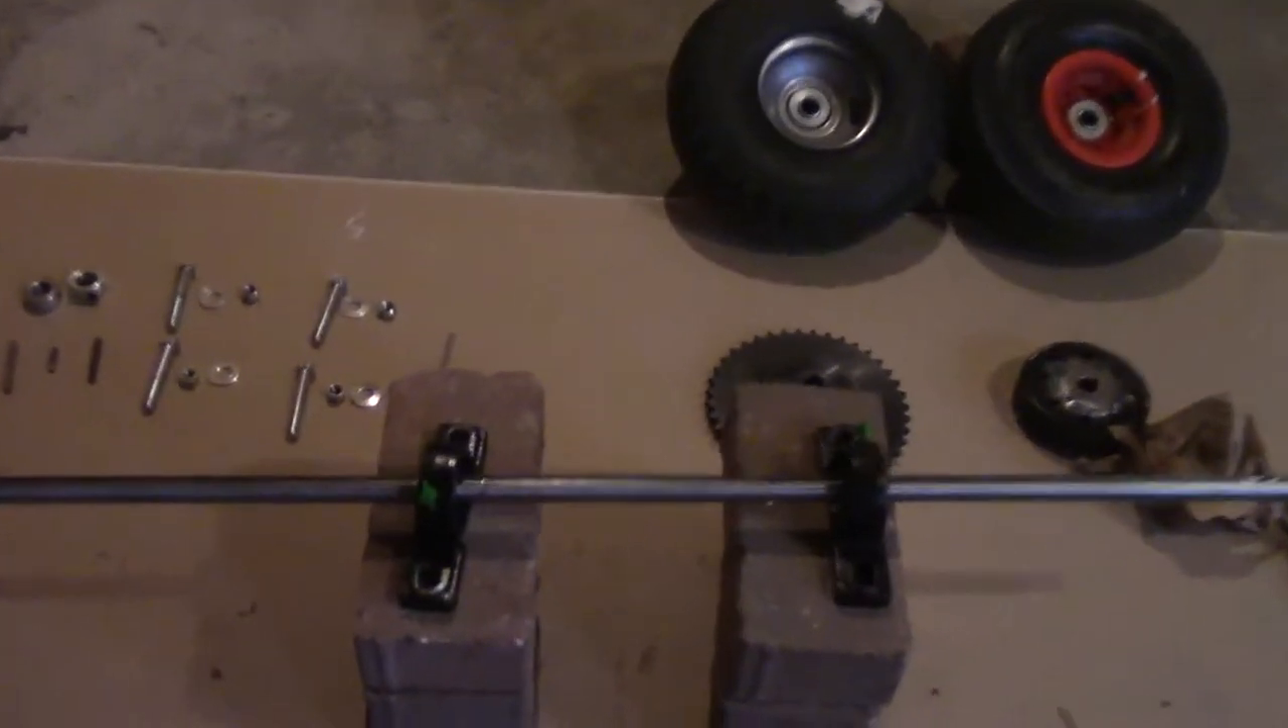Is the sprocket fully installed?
No.